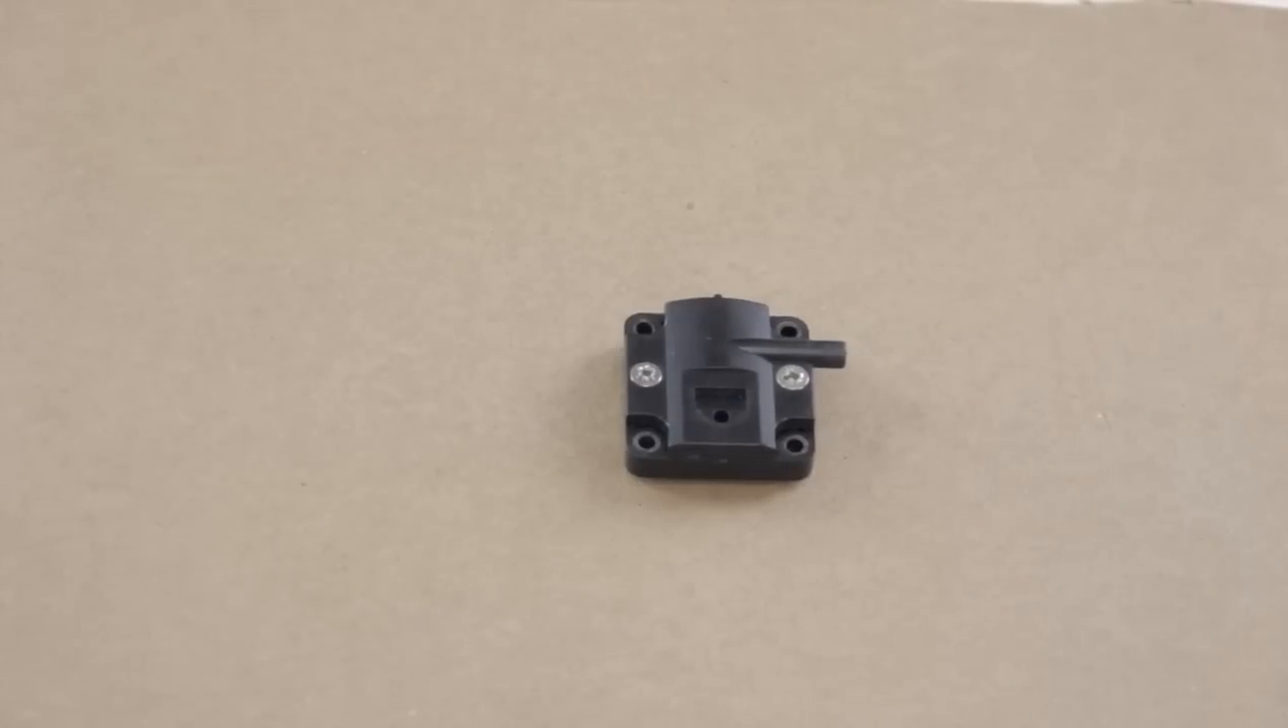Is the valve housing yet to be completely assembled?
No.